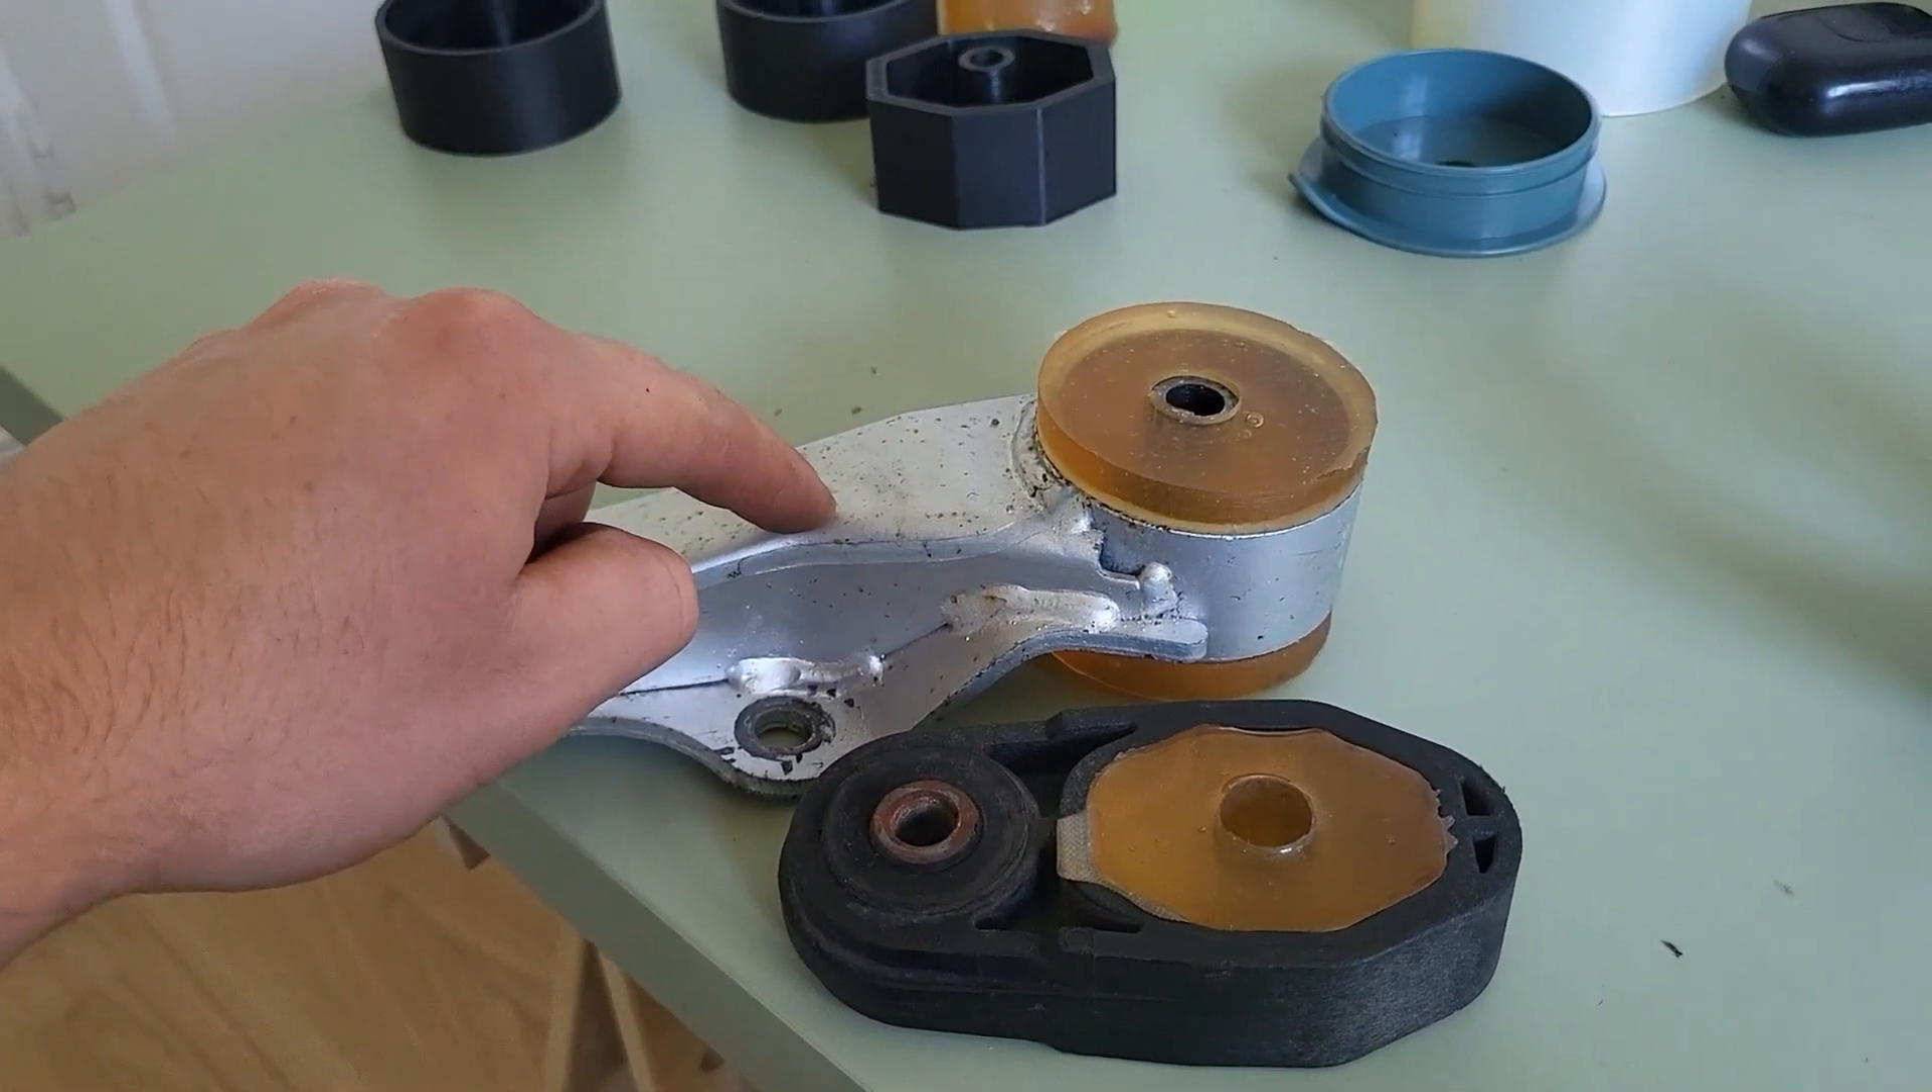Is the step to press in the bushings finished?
Yes.